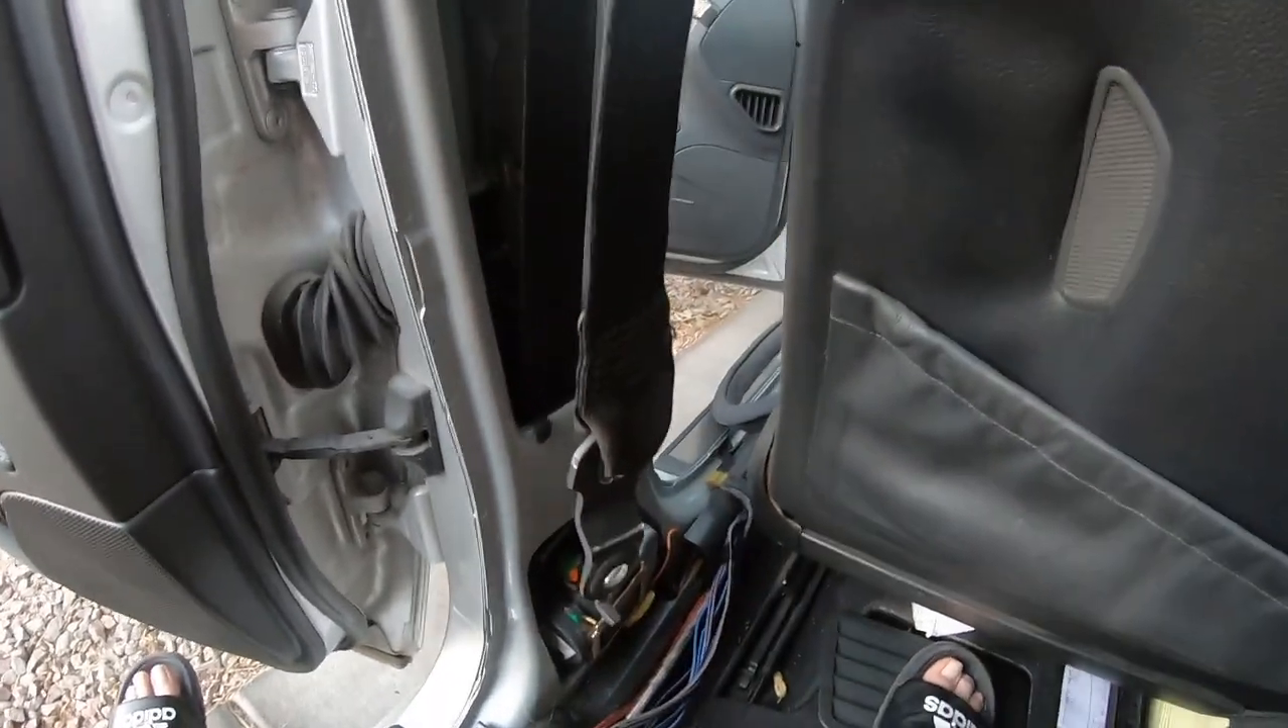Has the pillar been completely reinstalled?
No.